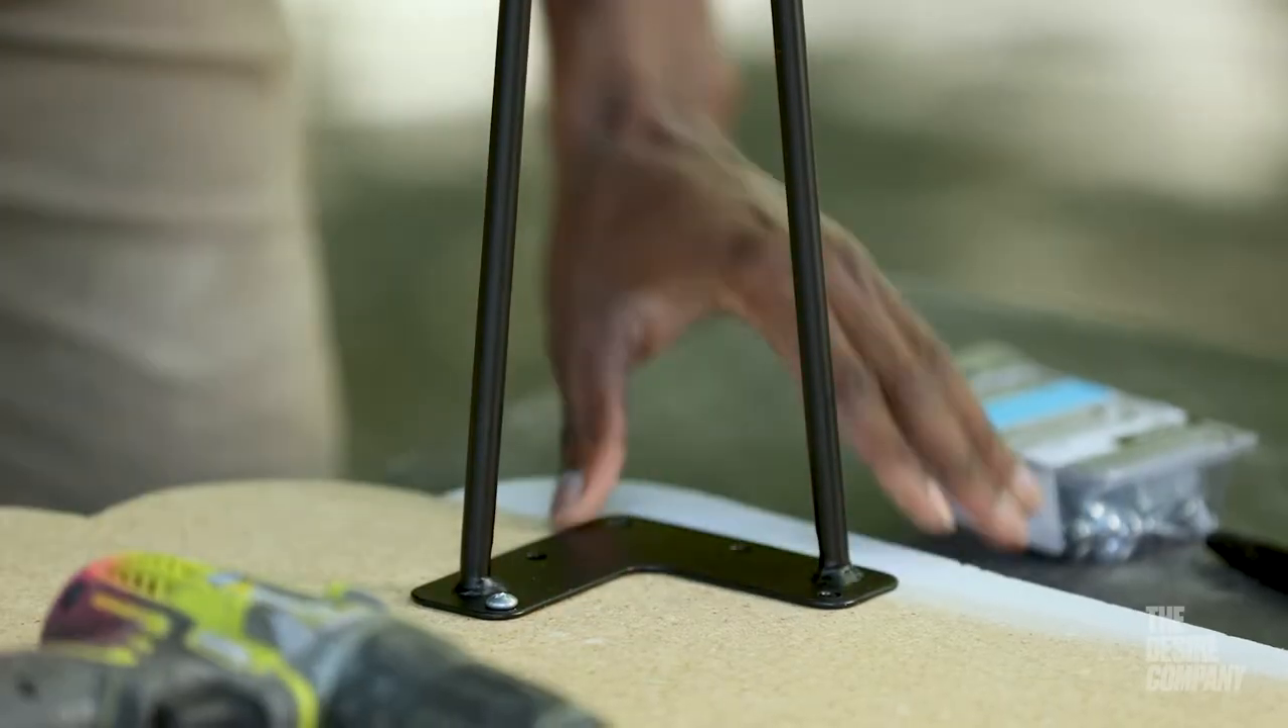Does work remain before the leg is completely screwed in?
Yes.